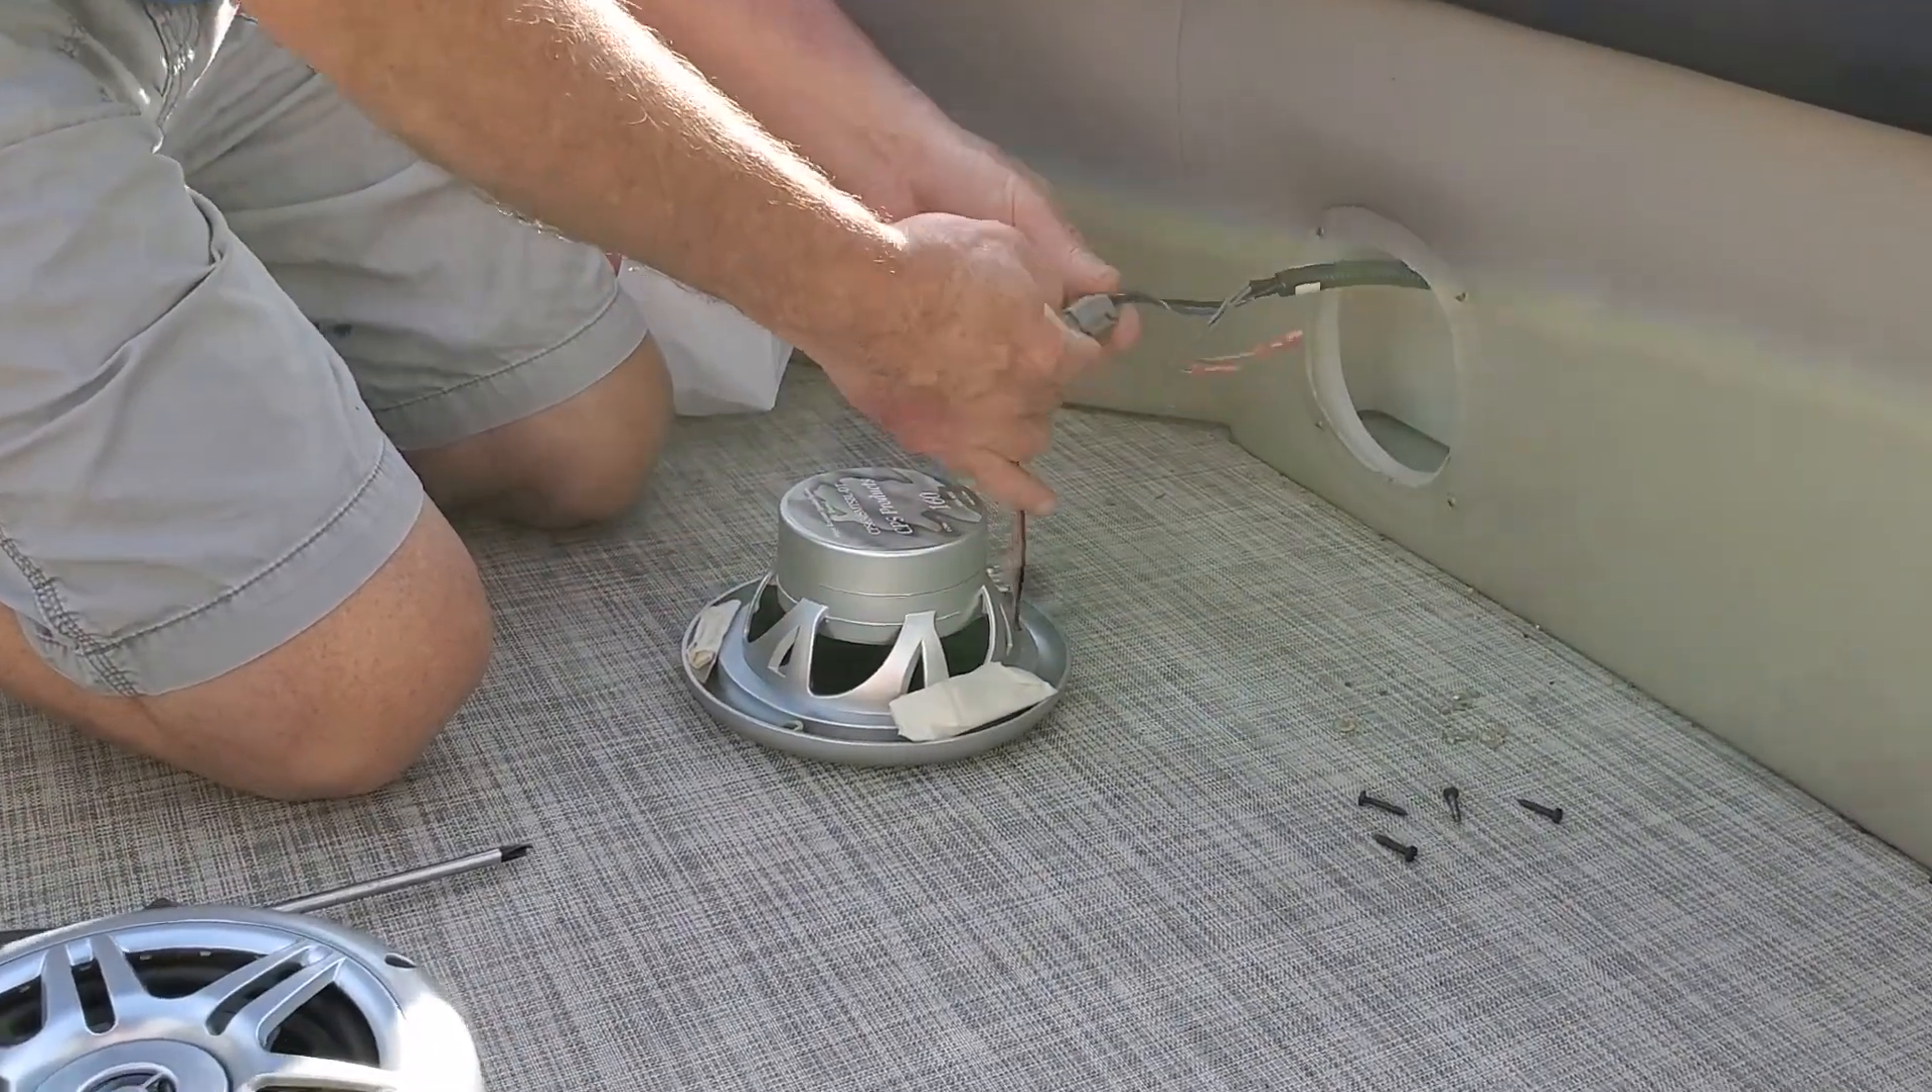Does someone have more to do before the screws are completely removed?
No.